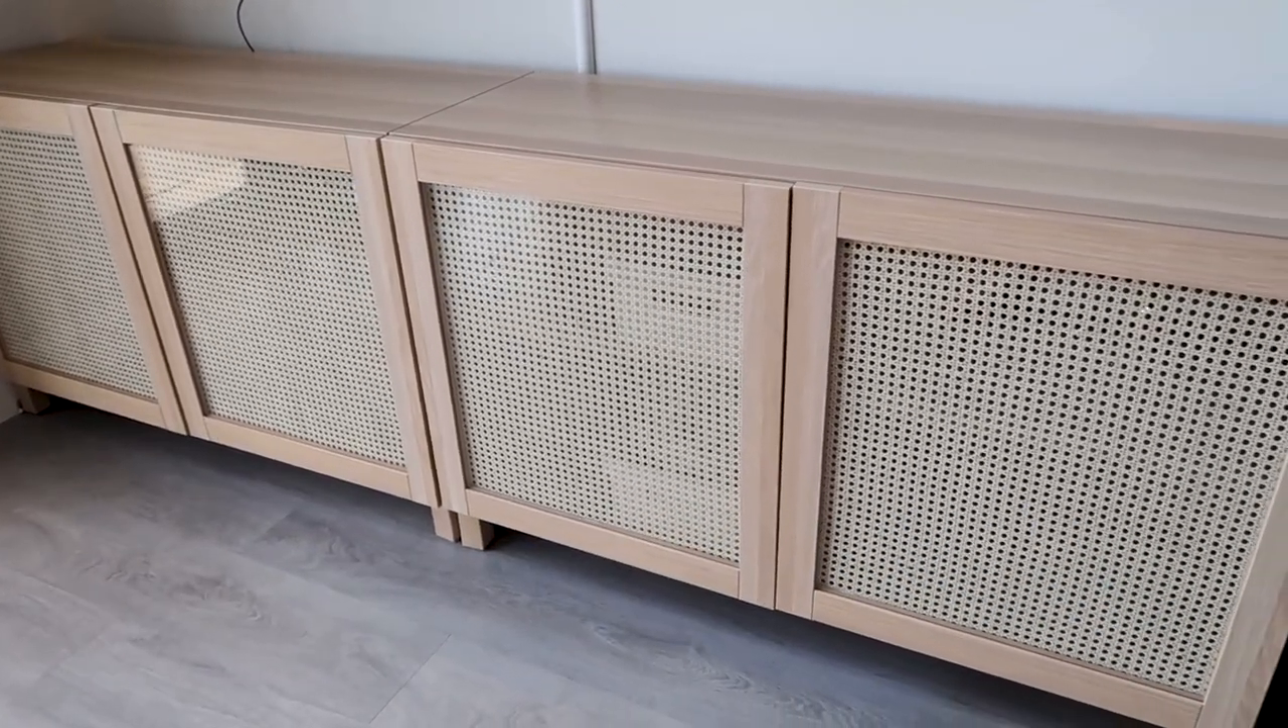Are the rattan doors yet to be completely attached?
No.